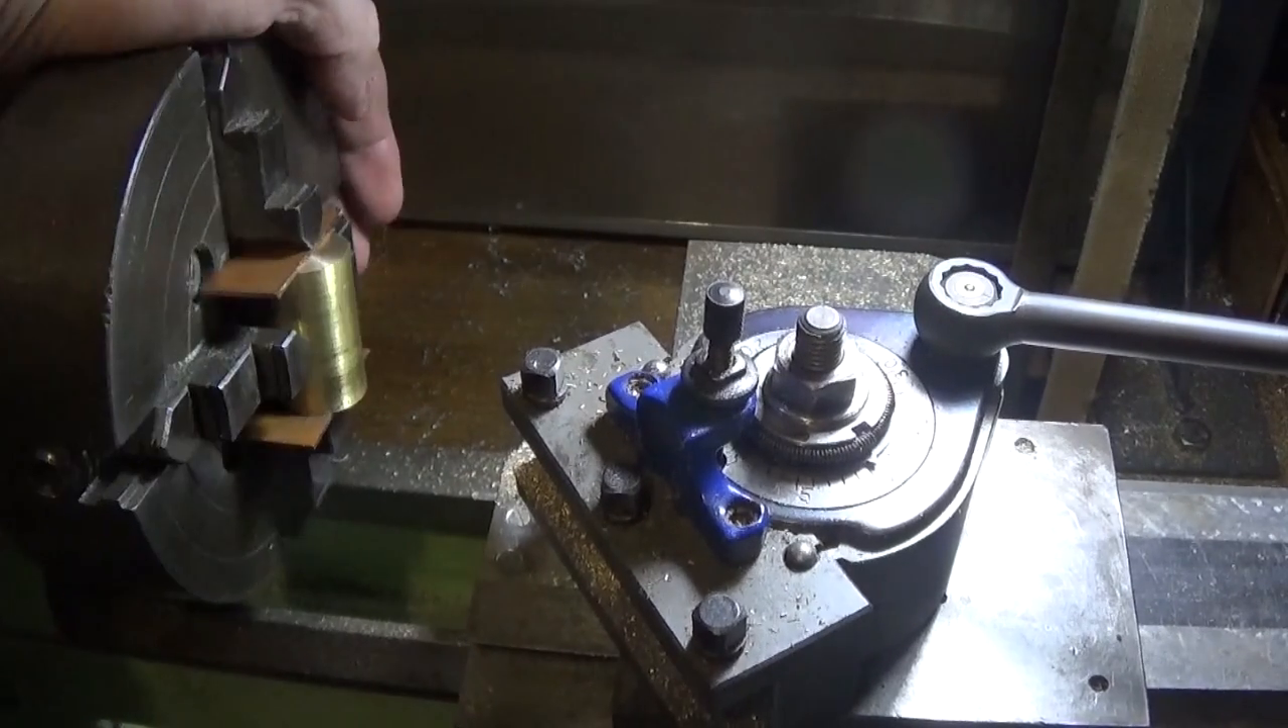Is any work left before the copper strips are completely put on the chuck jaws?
No.